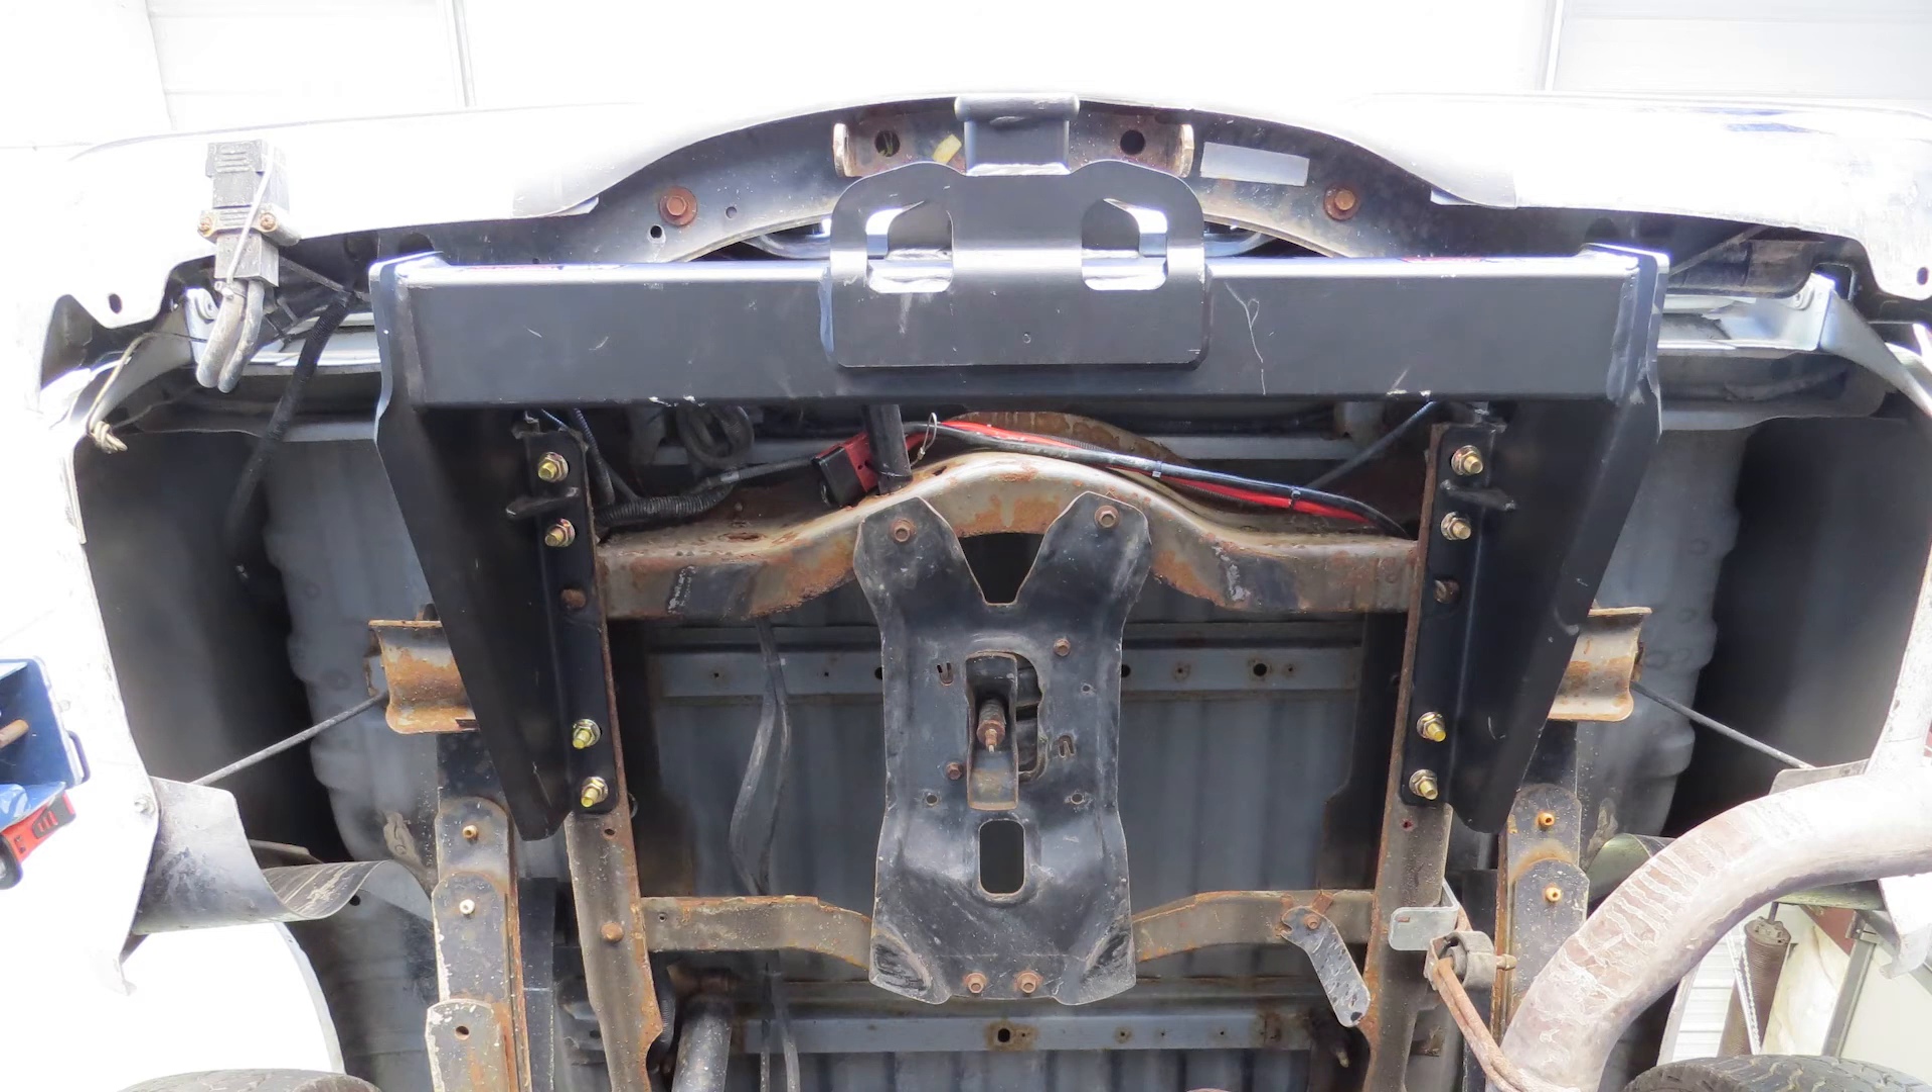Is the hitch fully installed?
Yes.